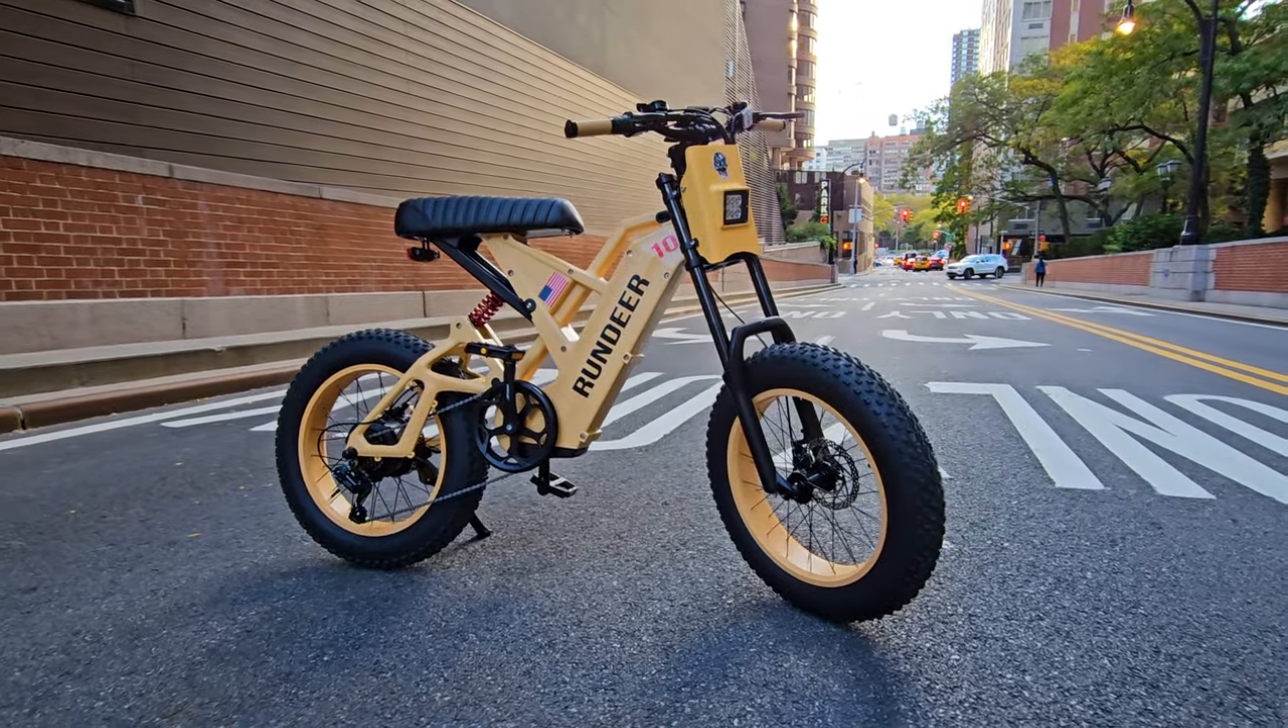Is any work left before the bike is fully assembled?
No.